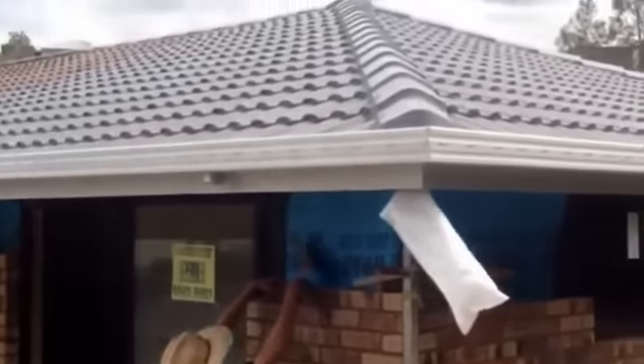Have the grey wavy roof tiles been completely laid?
Yes.